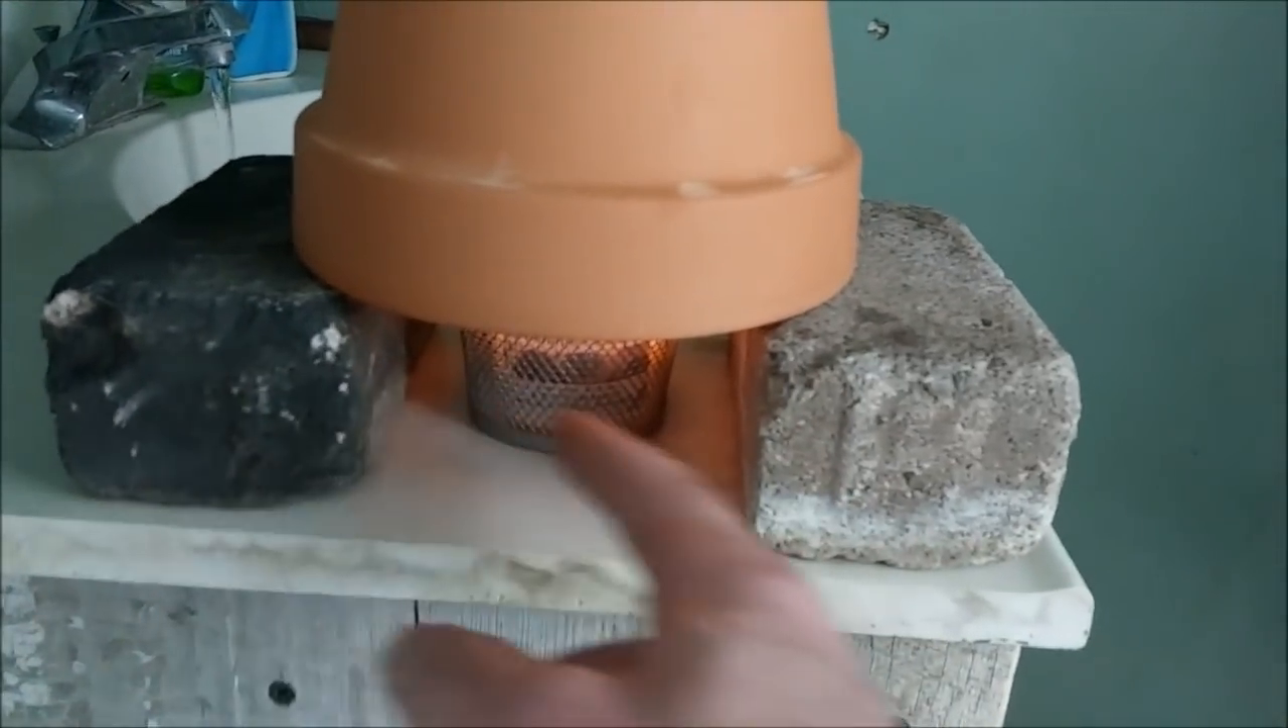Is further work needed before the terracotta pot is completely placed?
No.